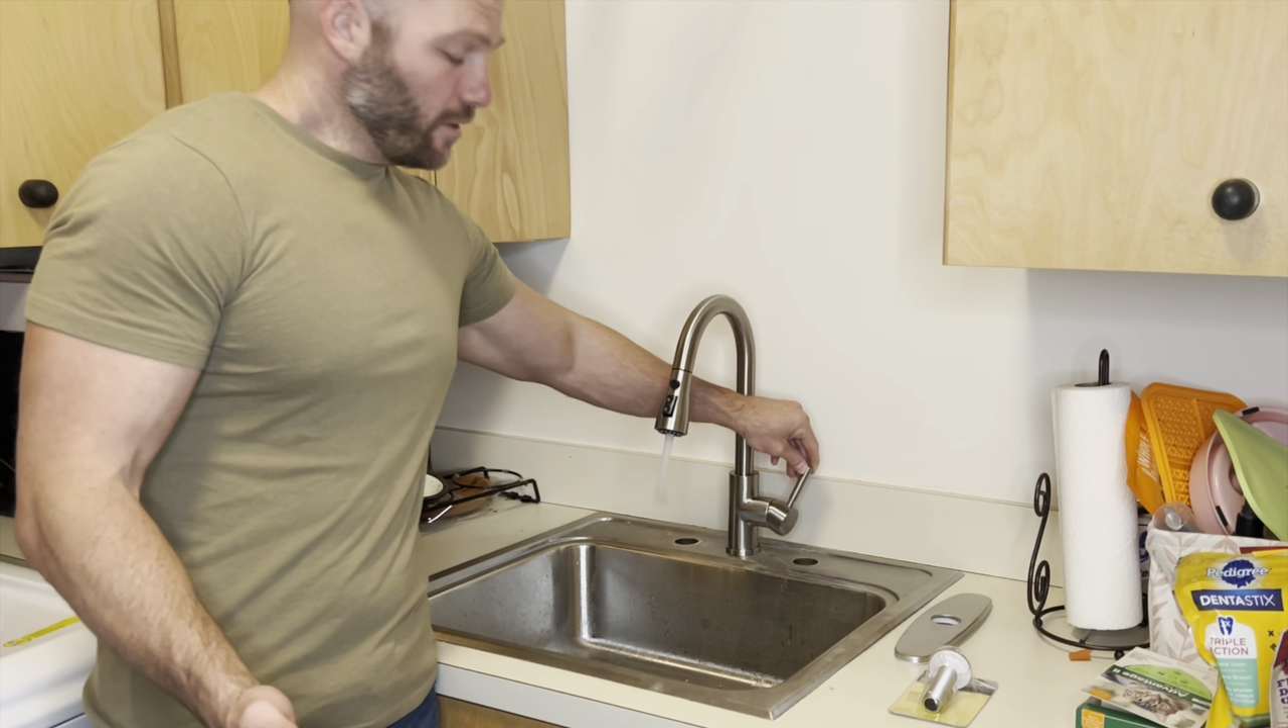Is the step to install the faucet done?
Yes.